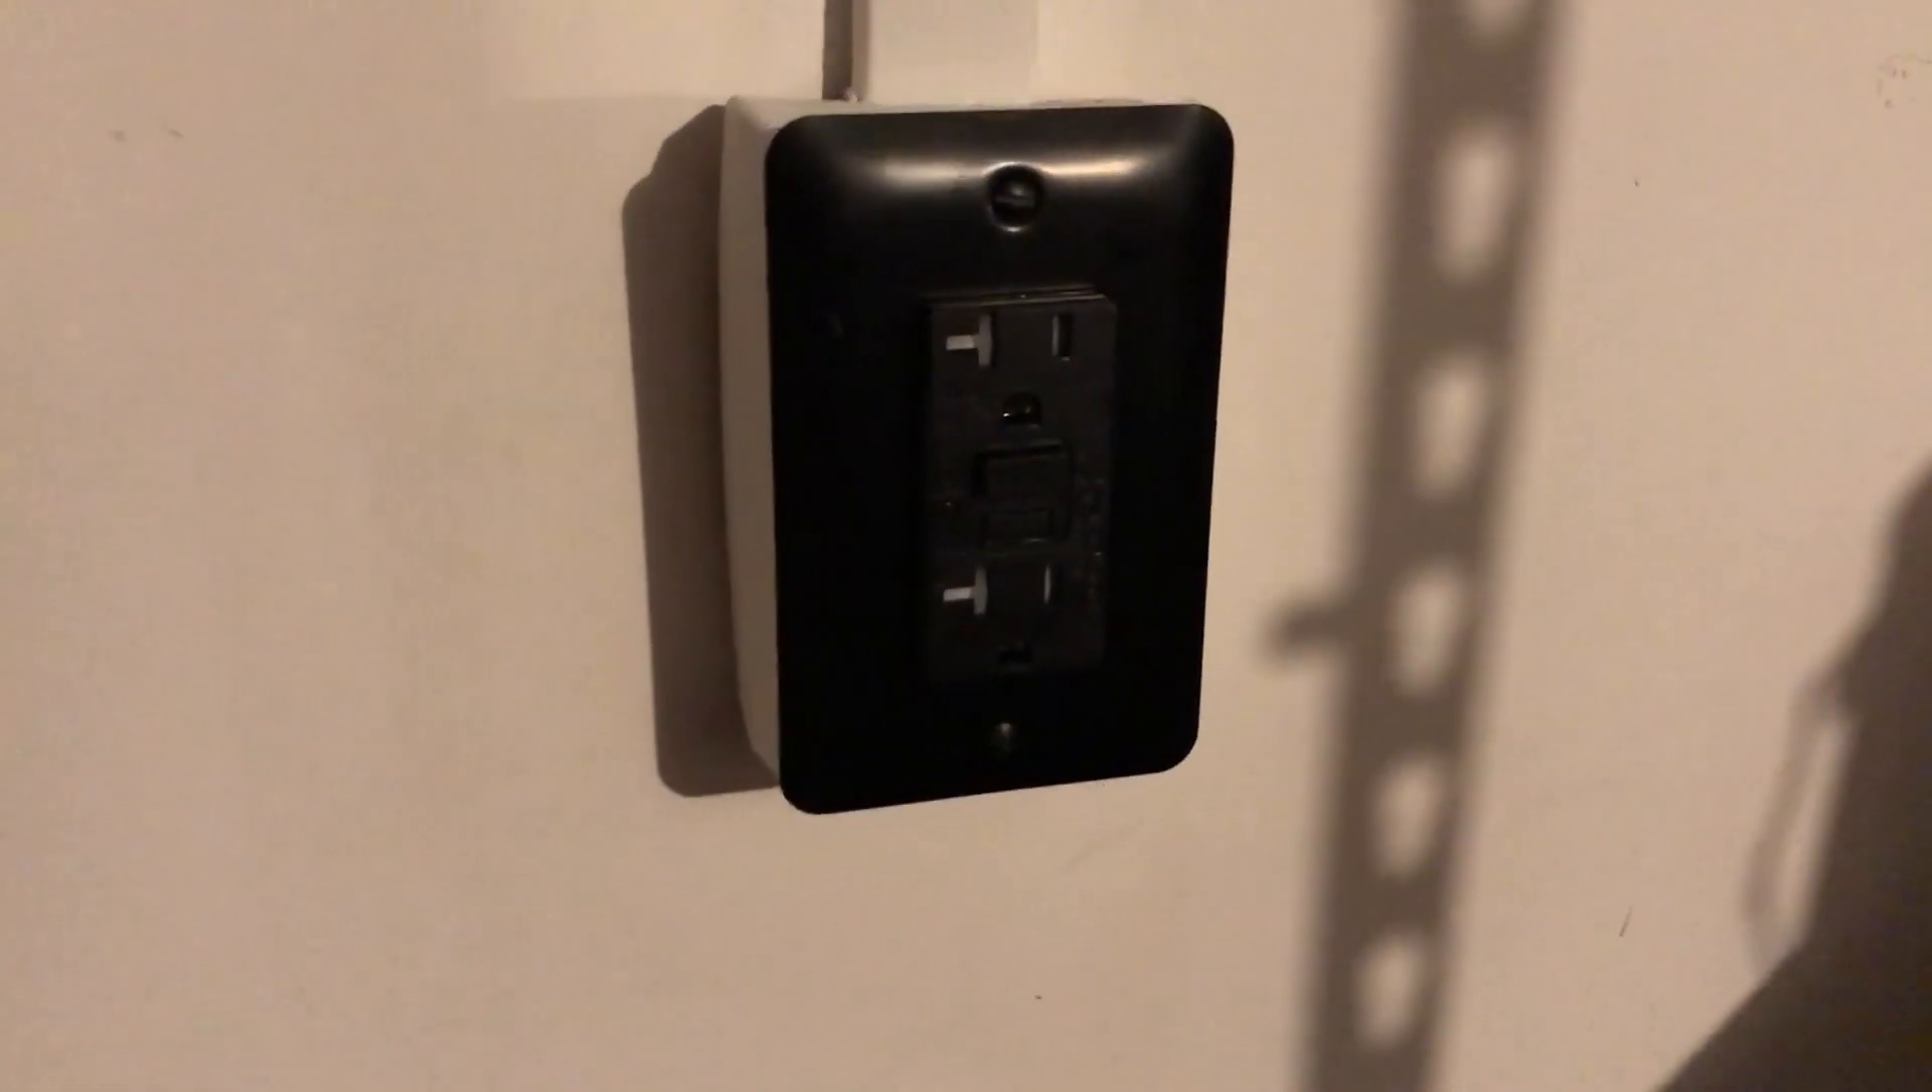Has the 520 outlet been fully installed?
Yes.